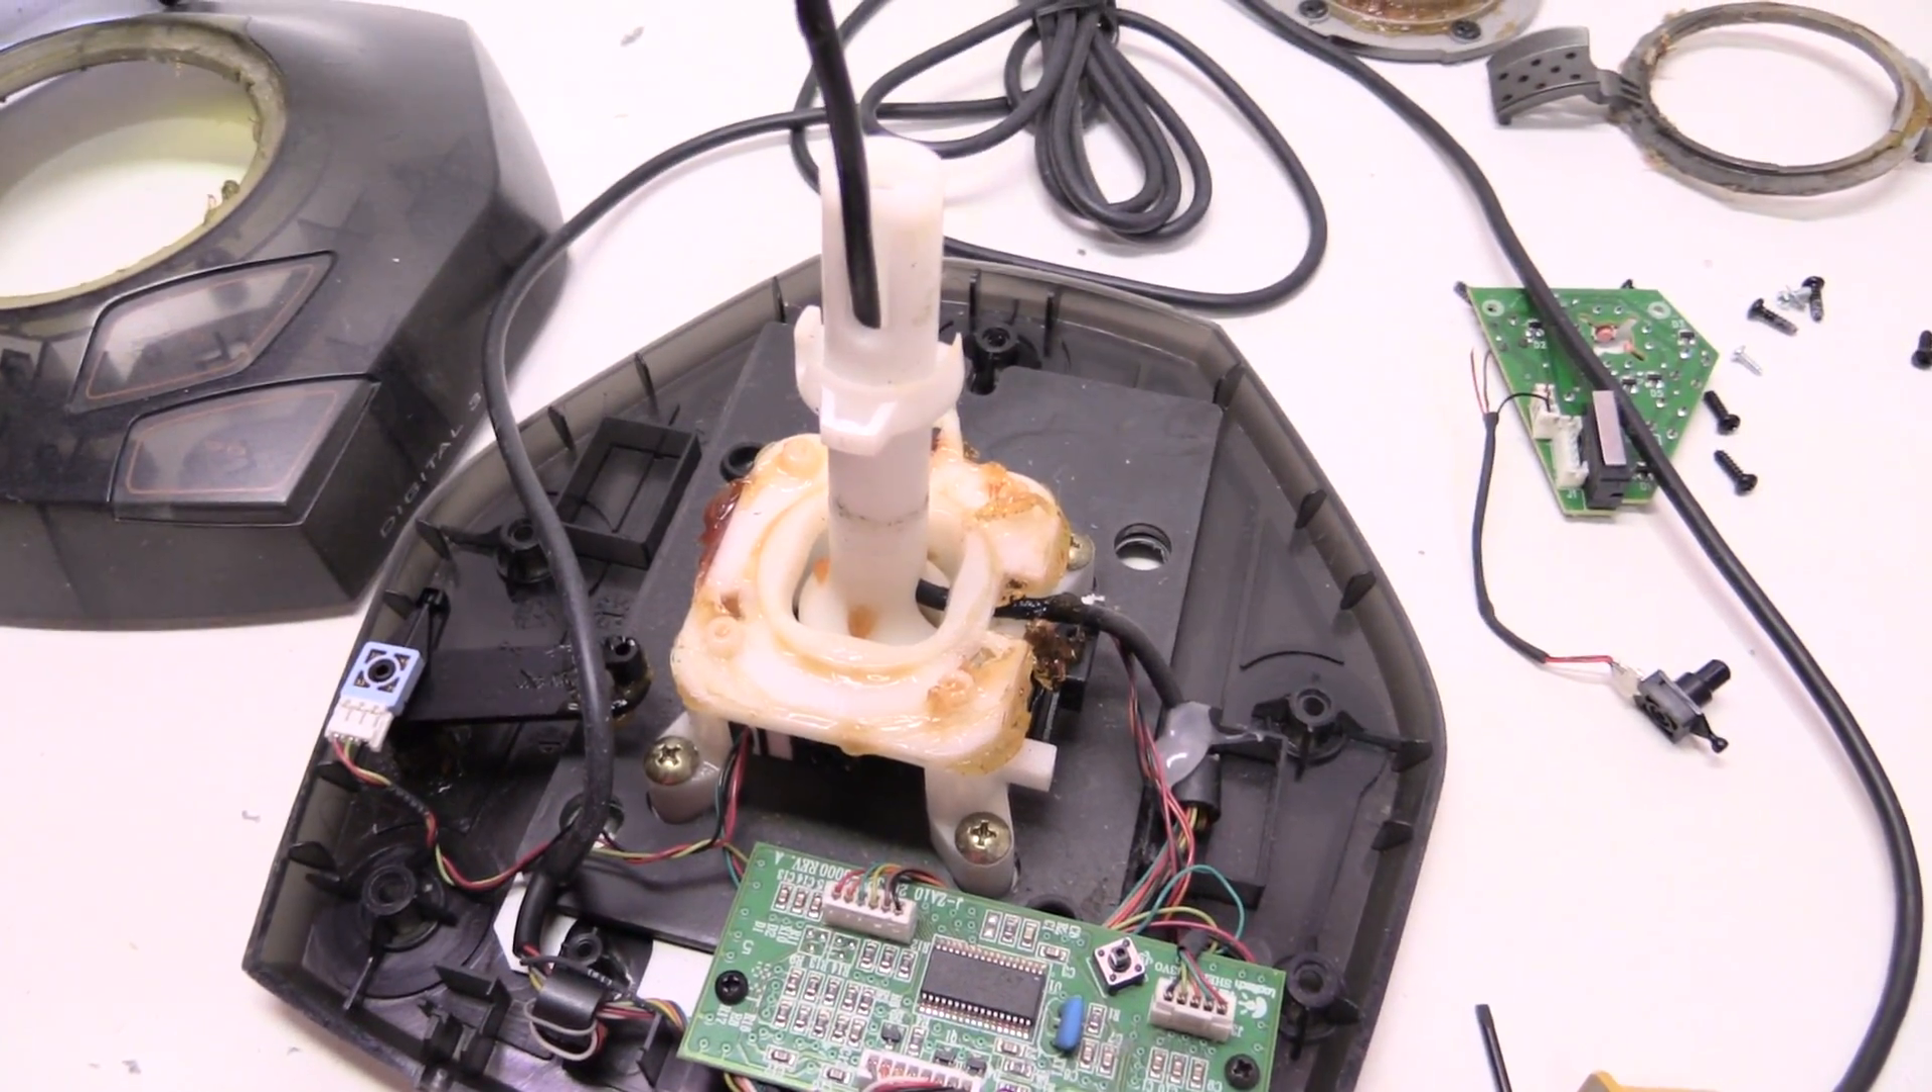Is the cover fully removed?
Yes.